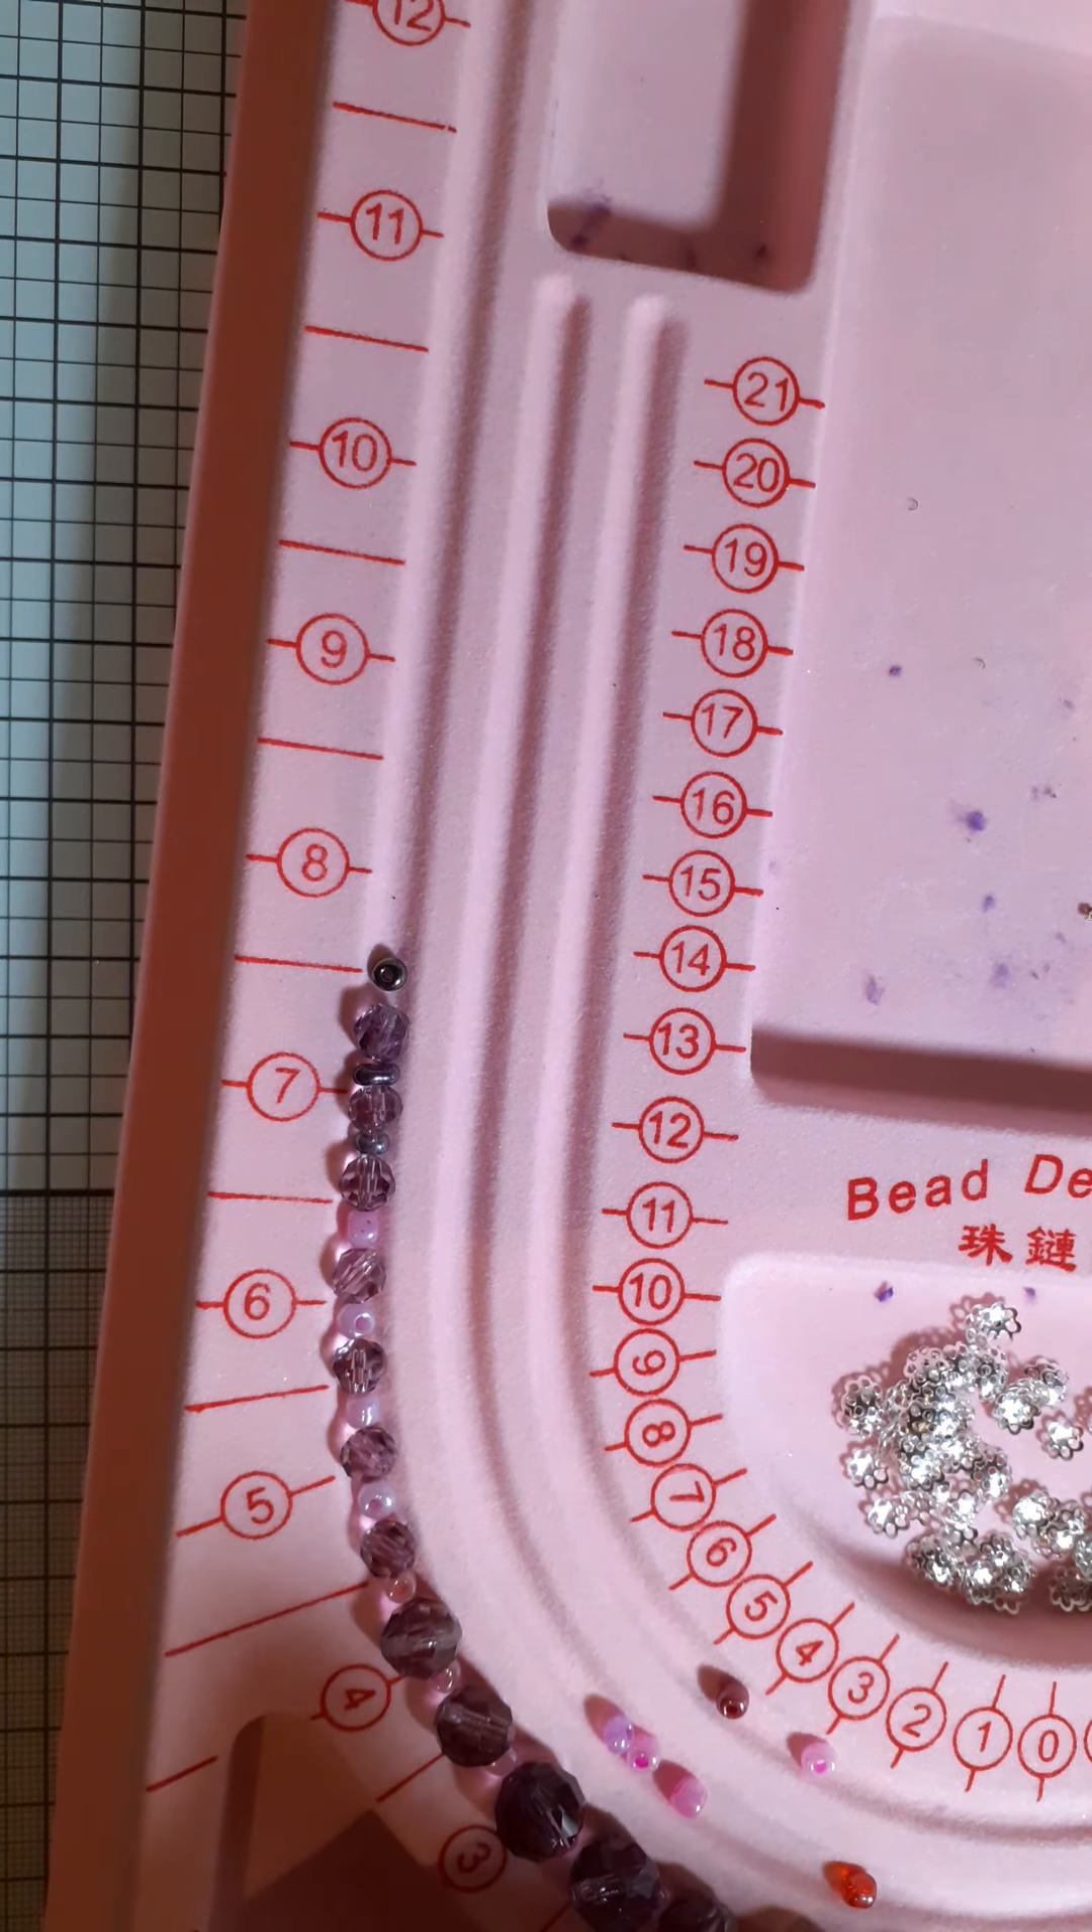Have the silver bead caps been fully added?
No.